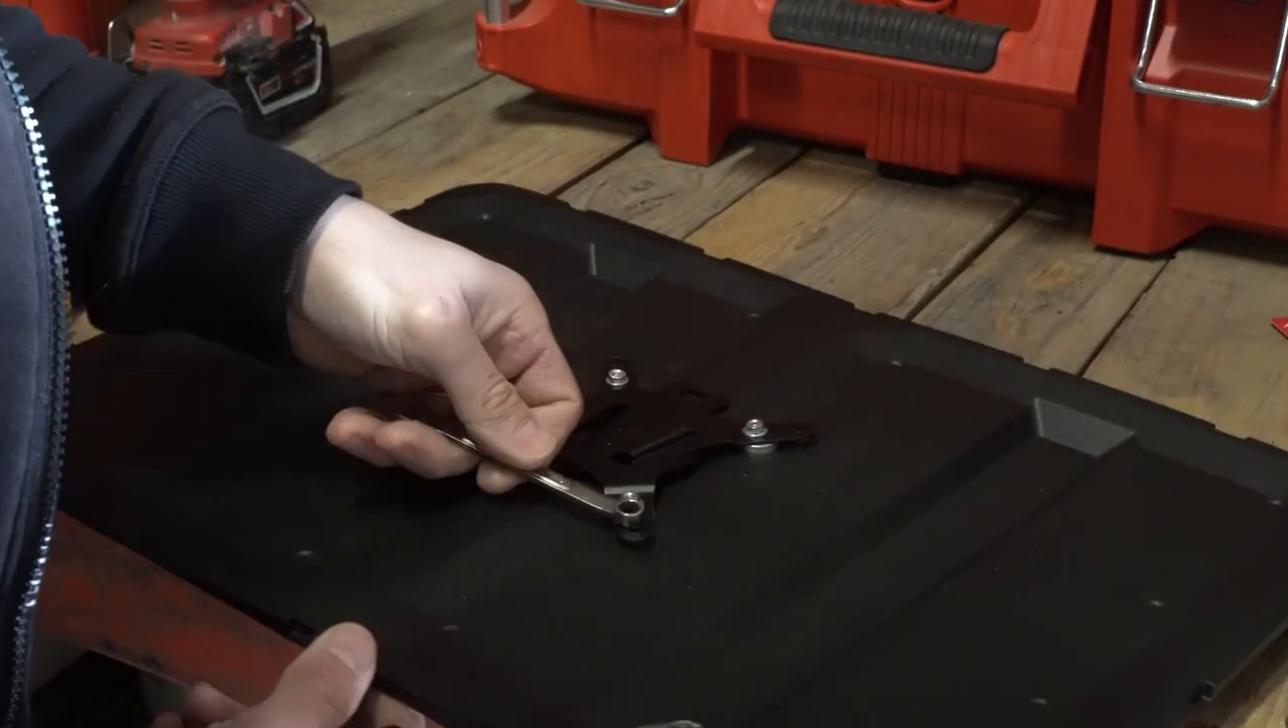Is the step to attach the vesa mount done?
No.